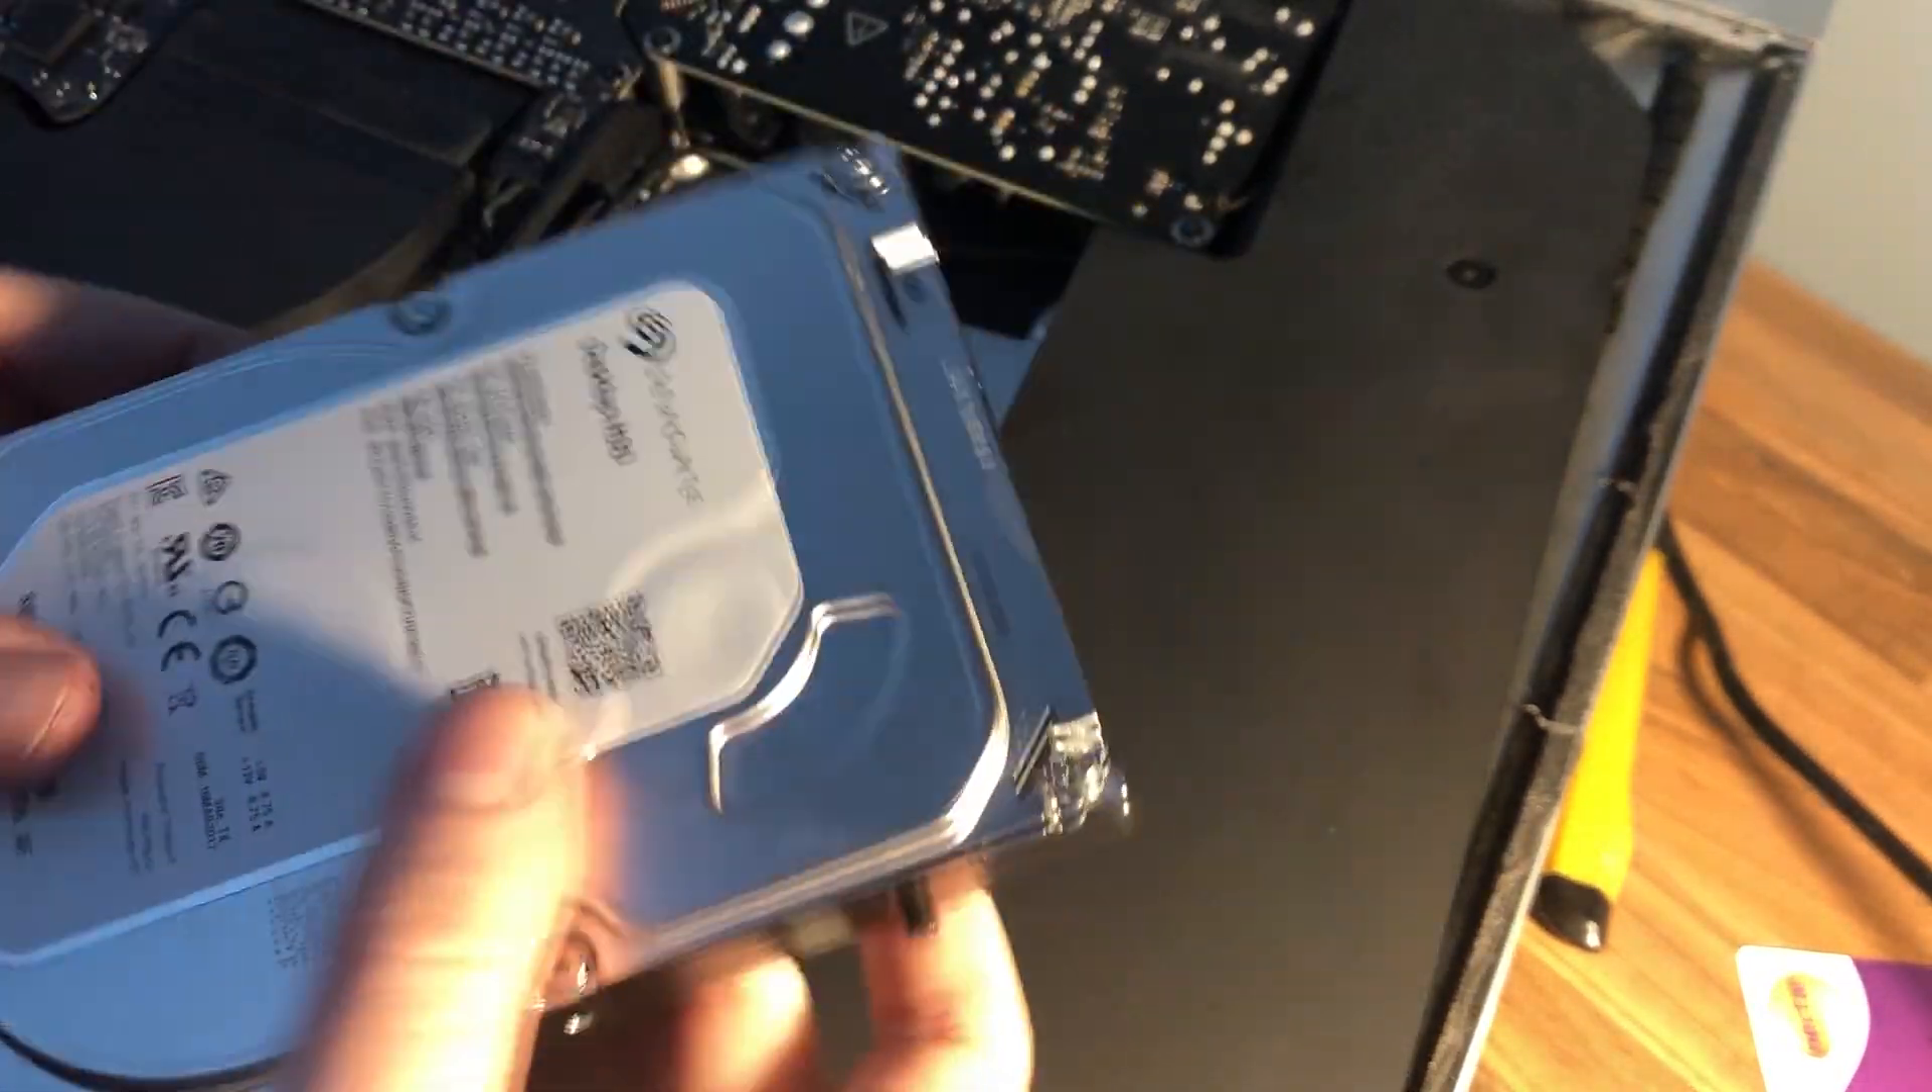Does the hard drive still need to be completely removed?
No.